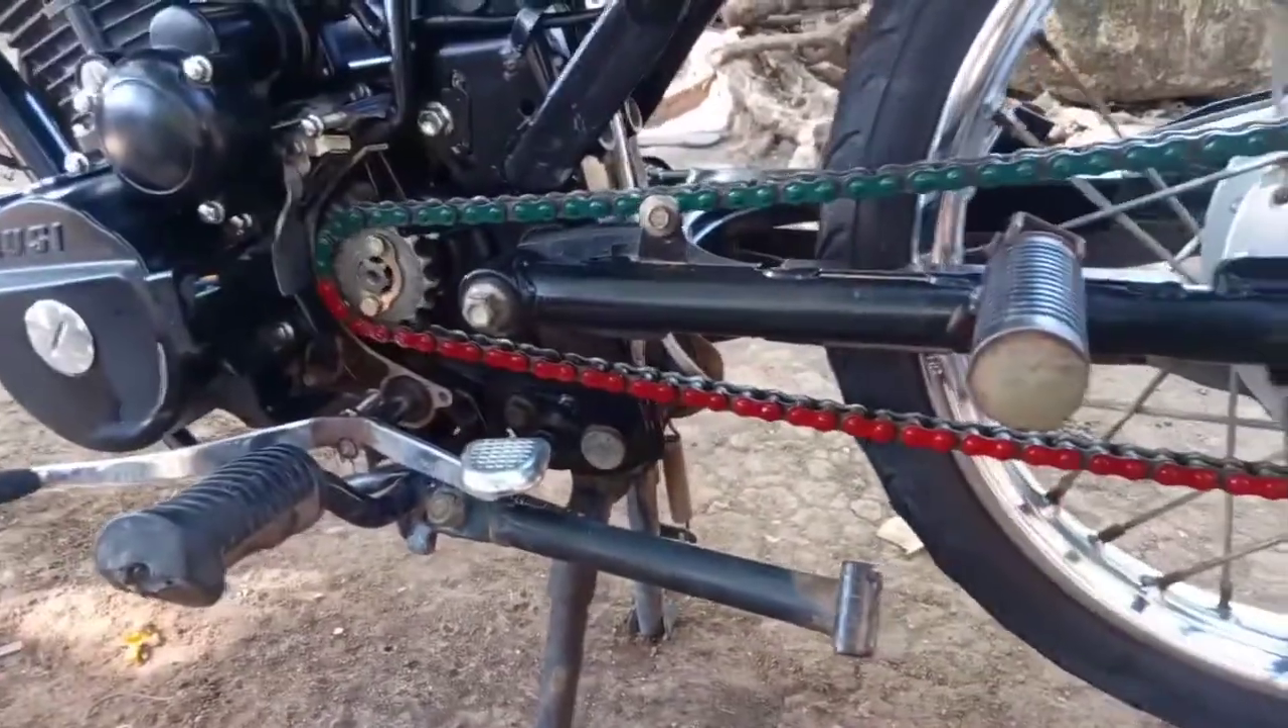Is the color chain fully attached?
Yes.